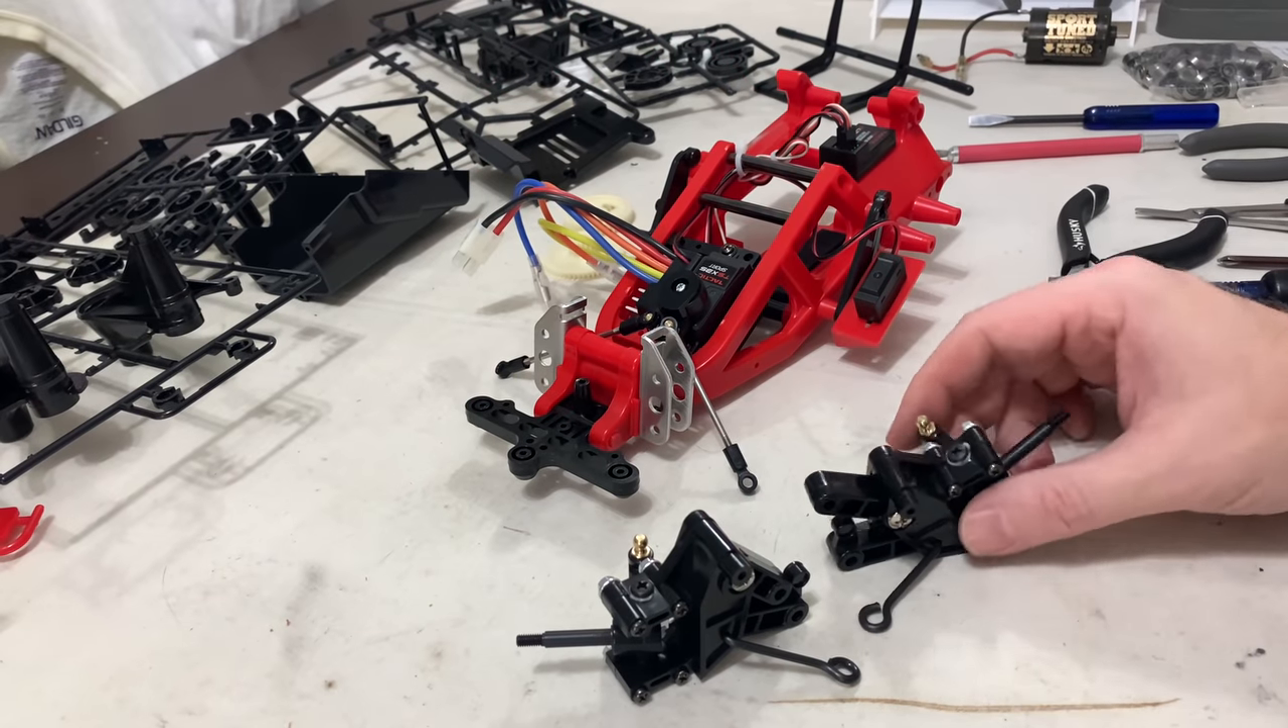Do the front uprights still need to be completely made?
No.